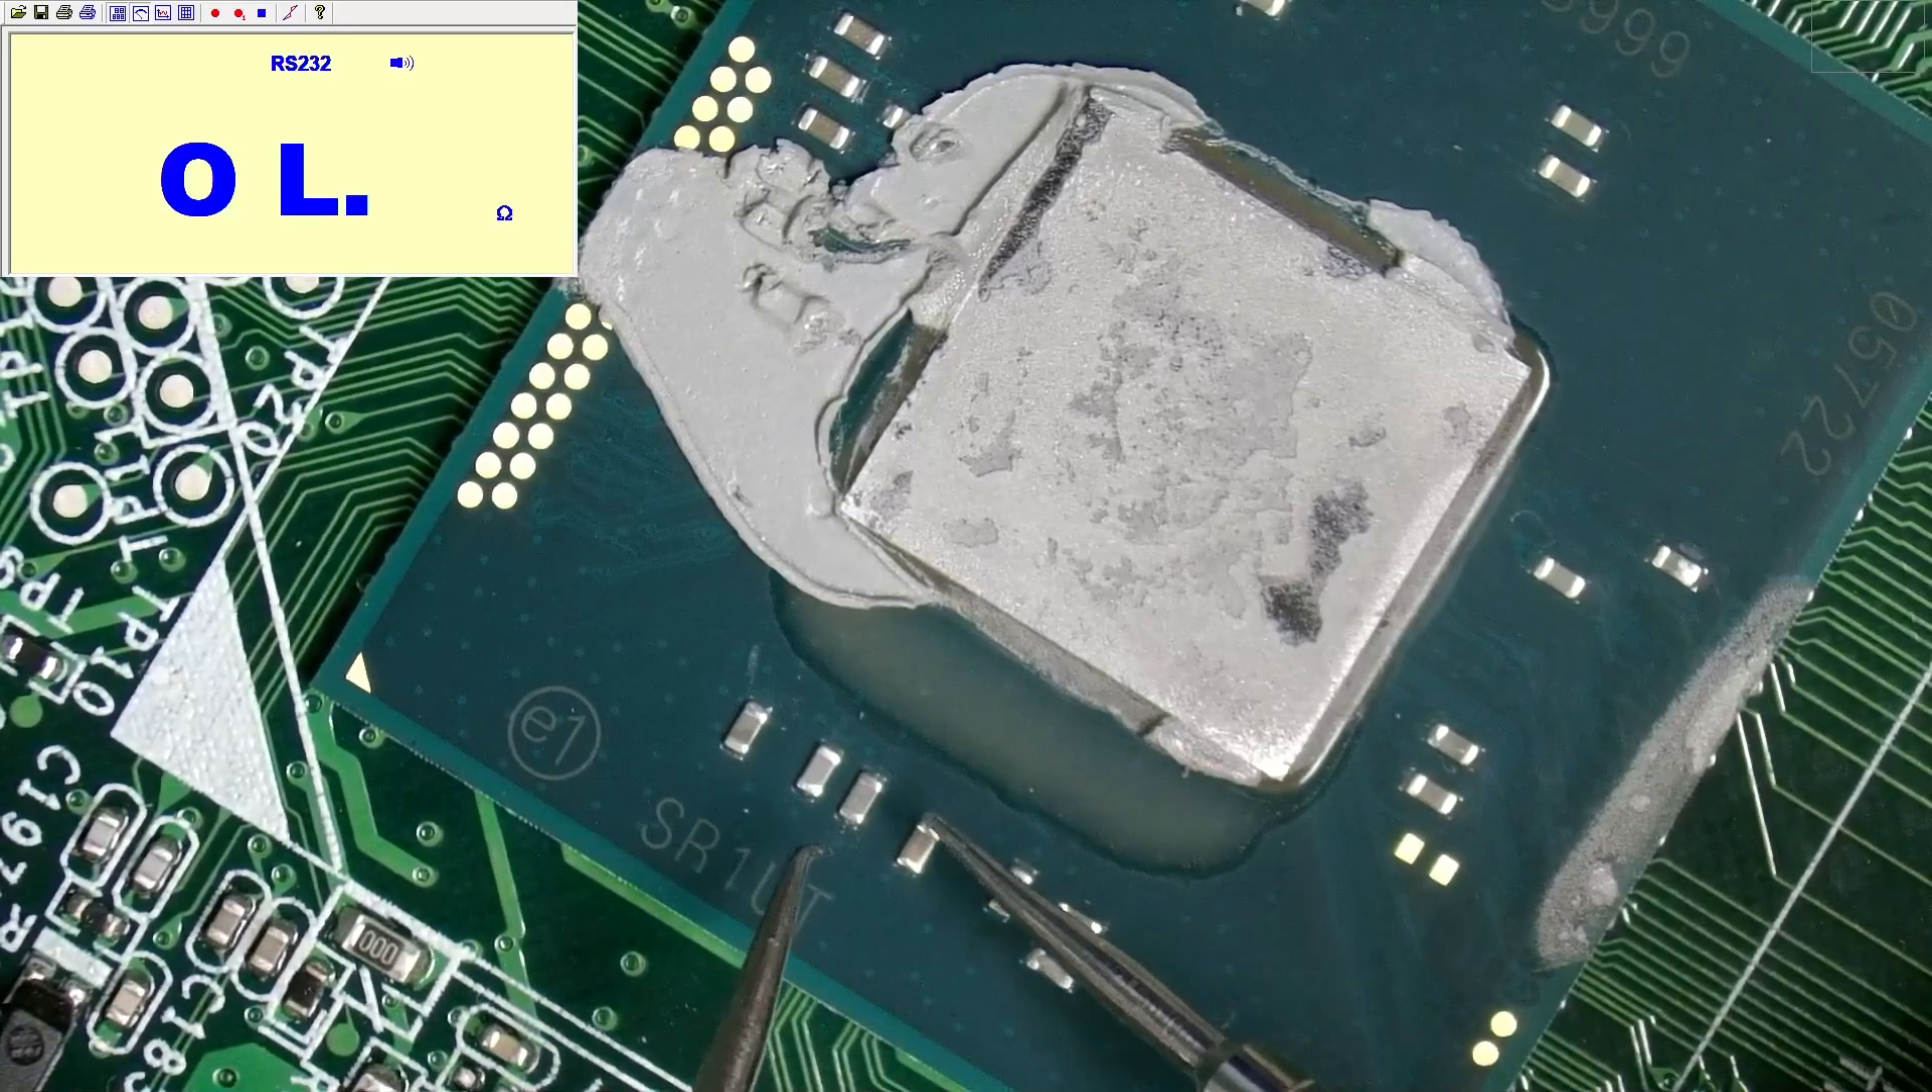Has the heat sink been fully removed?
Yes.